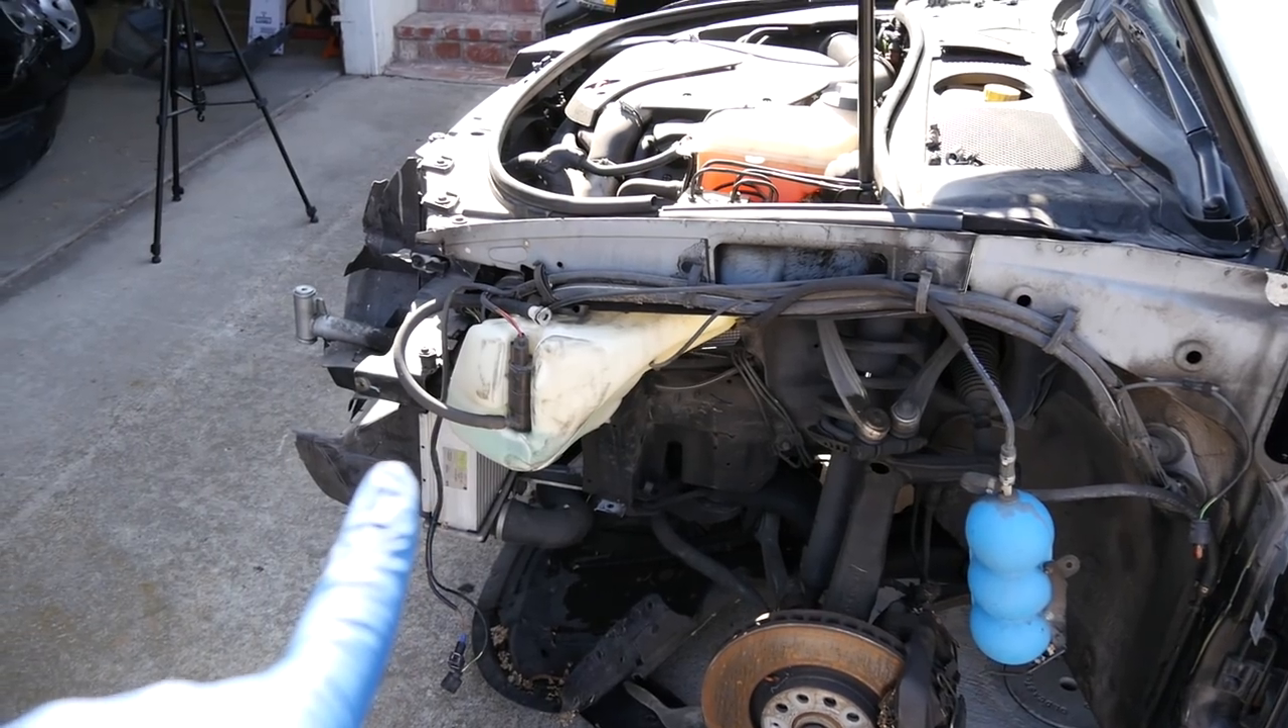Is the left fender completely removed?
Yes.